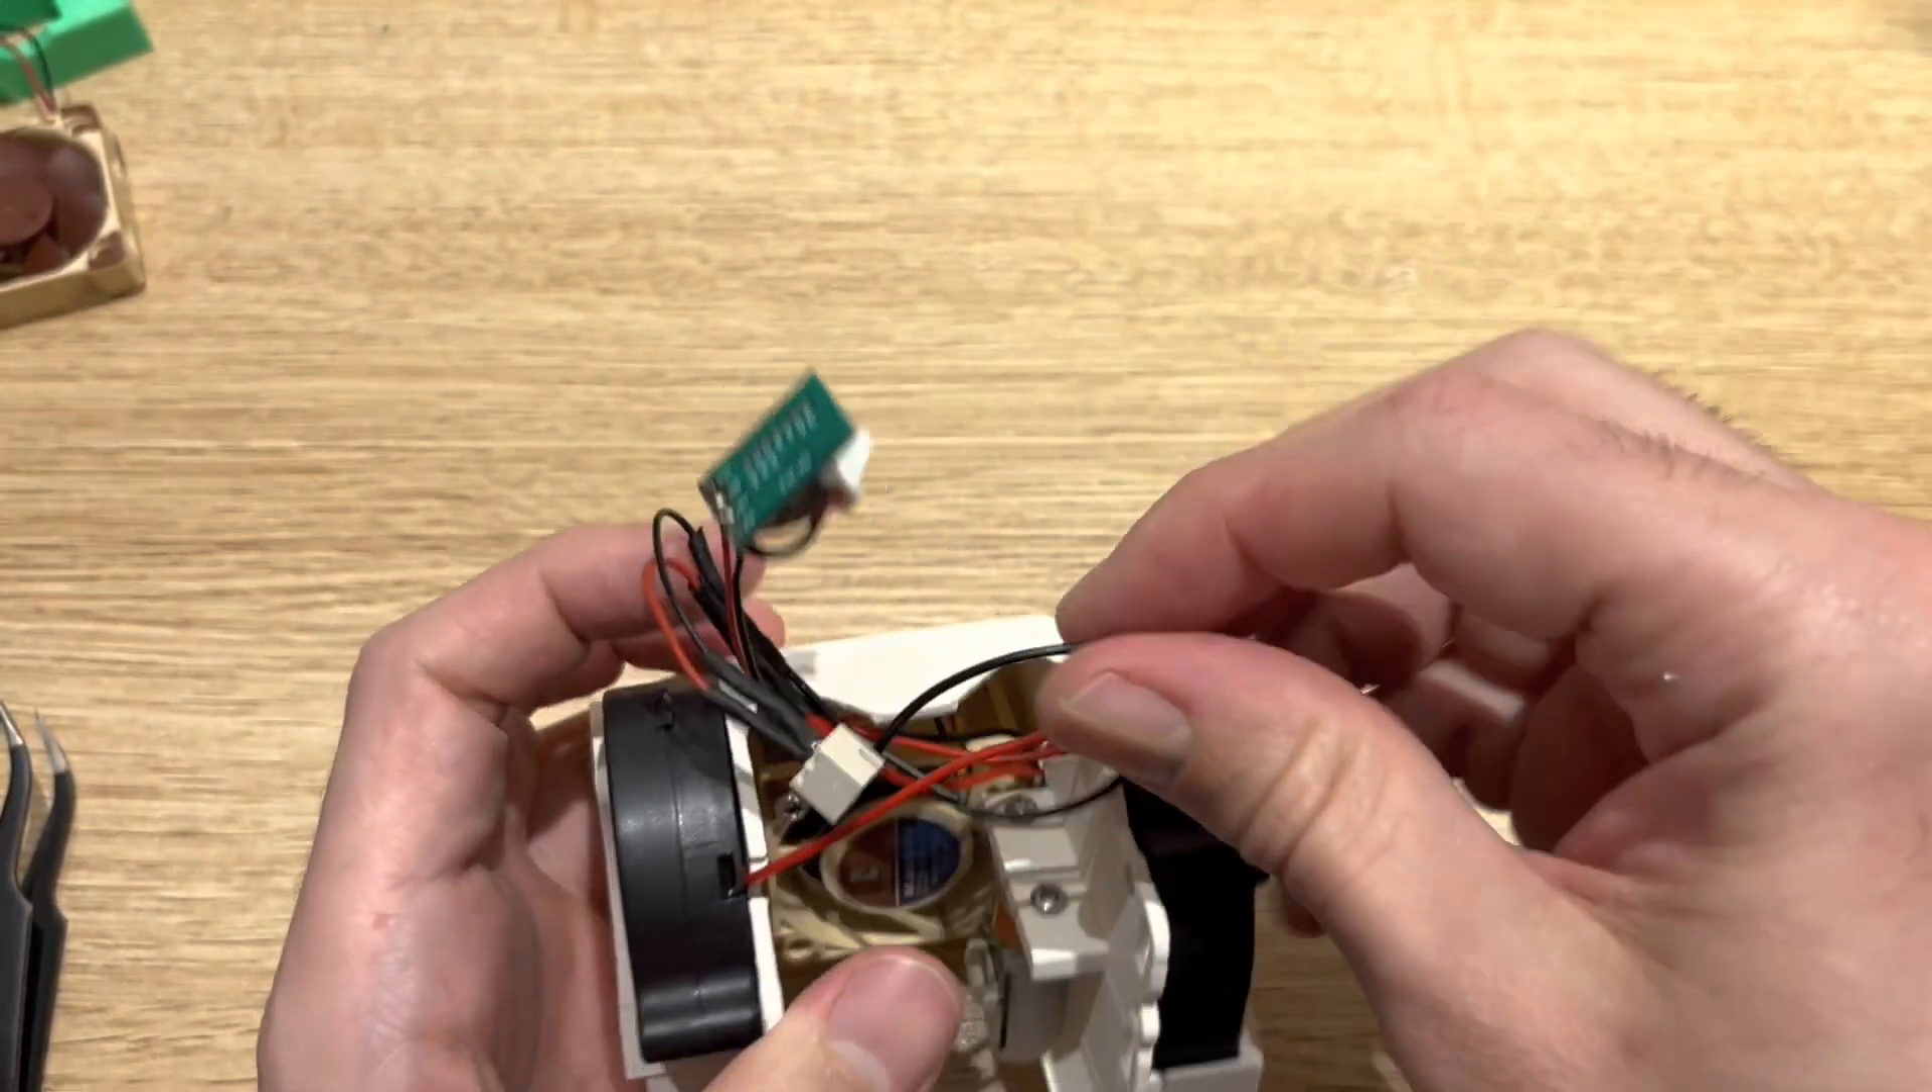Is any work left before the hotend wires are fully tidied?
Yes.